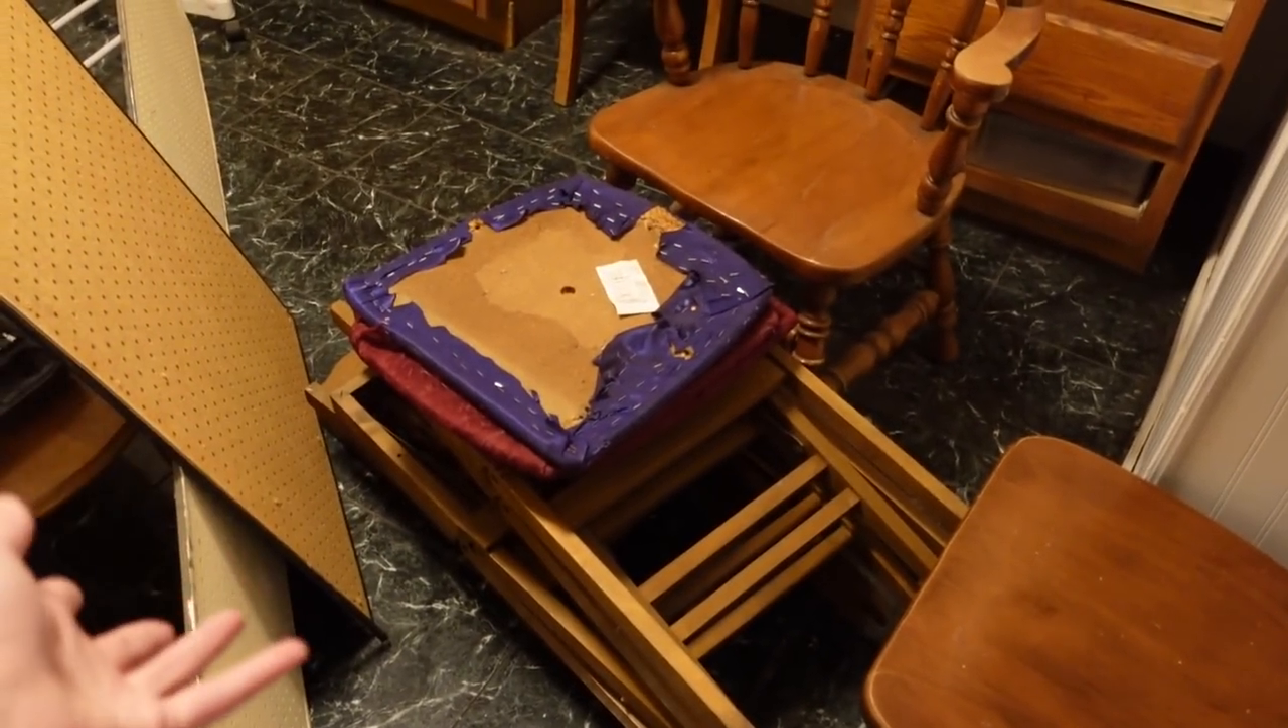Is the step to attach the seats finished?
No.